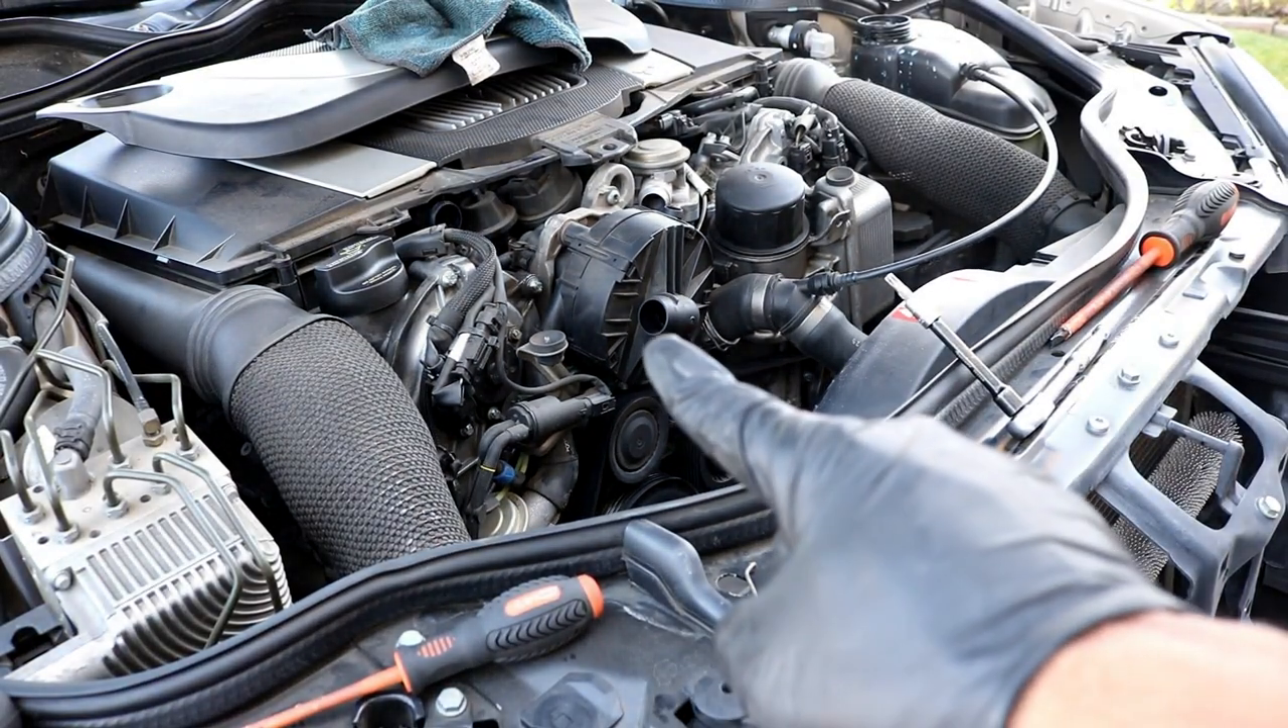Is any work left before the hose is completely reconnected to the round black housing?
Yes.